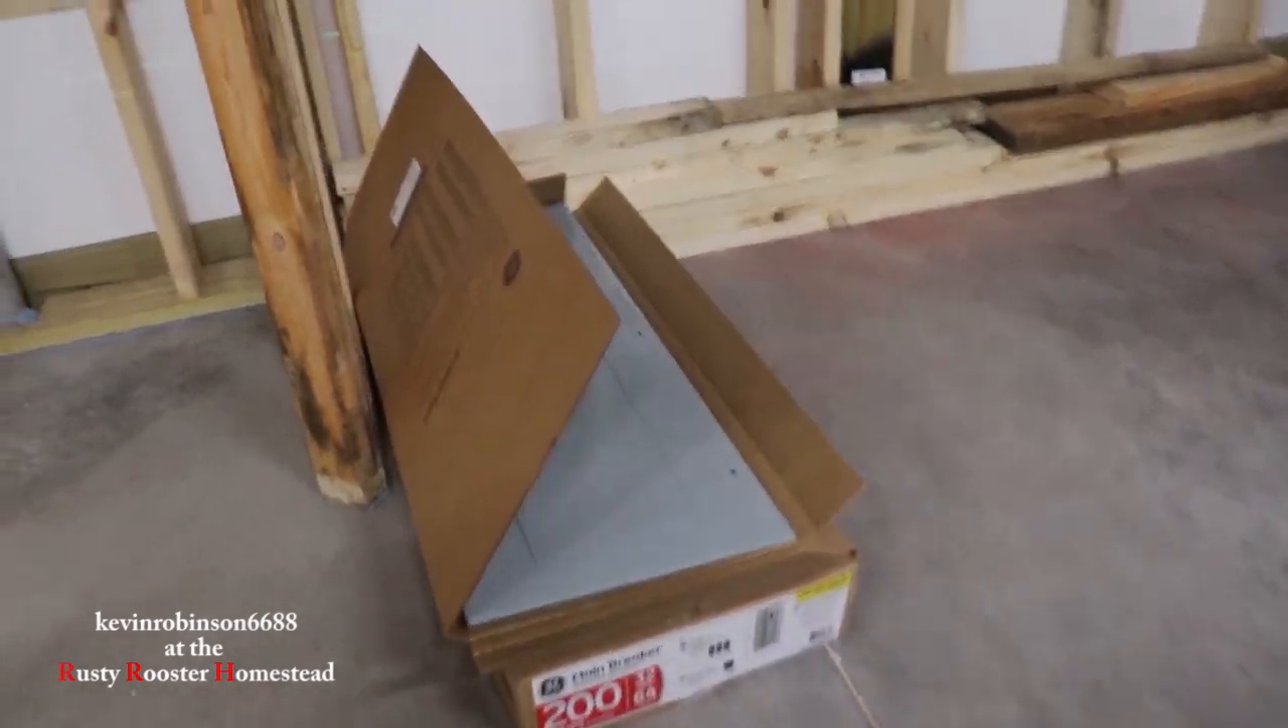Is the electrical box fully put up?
No.